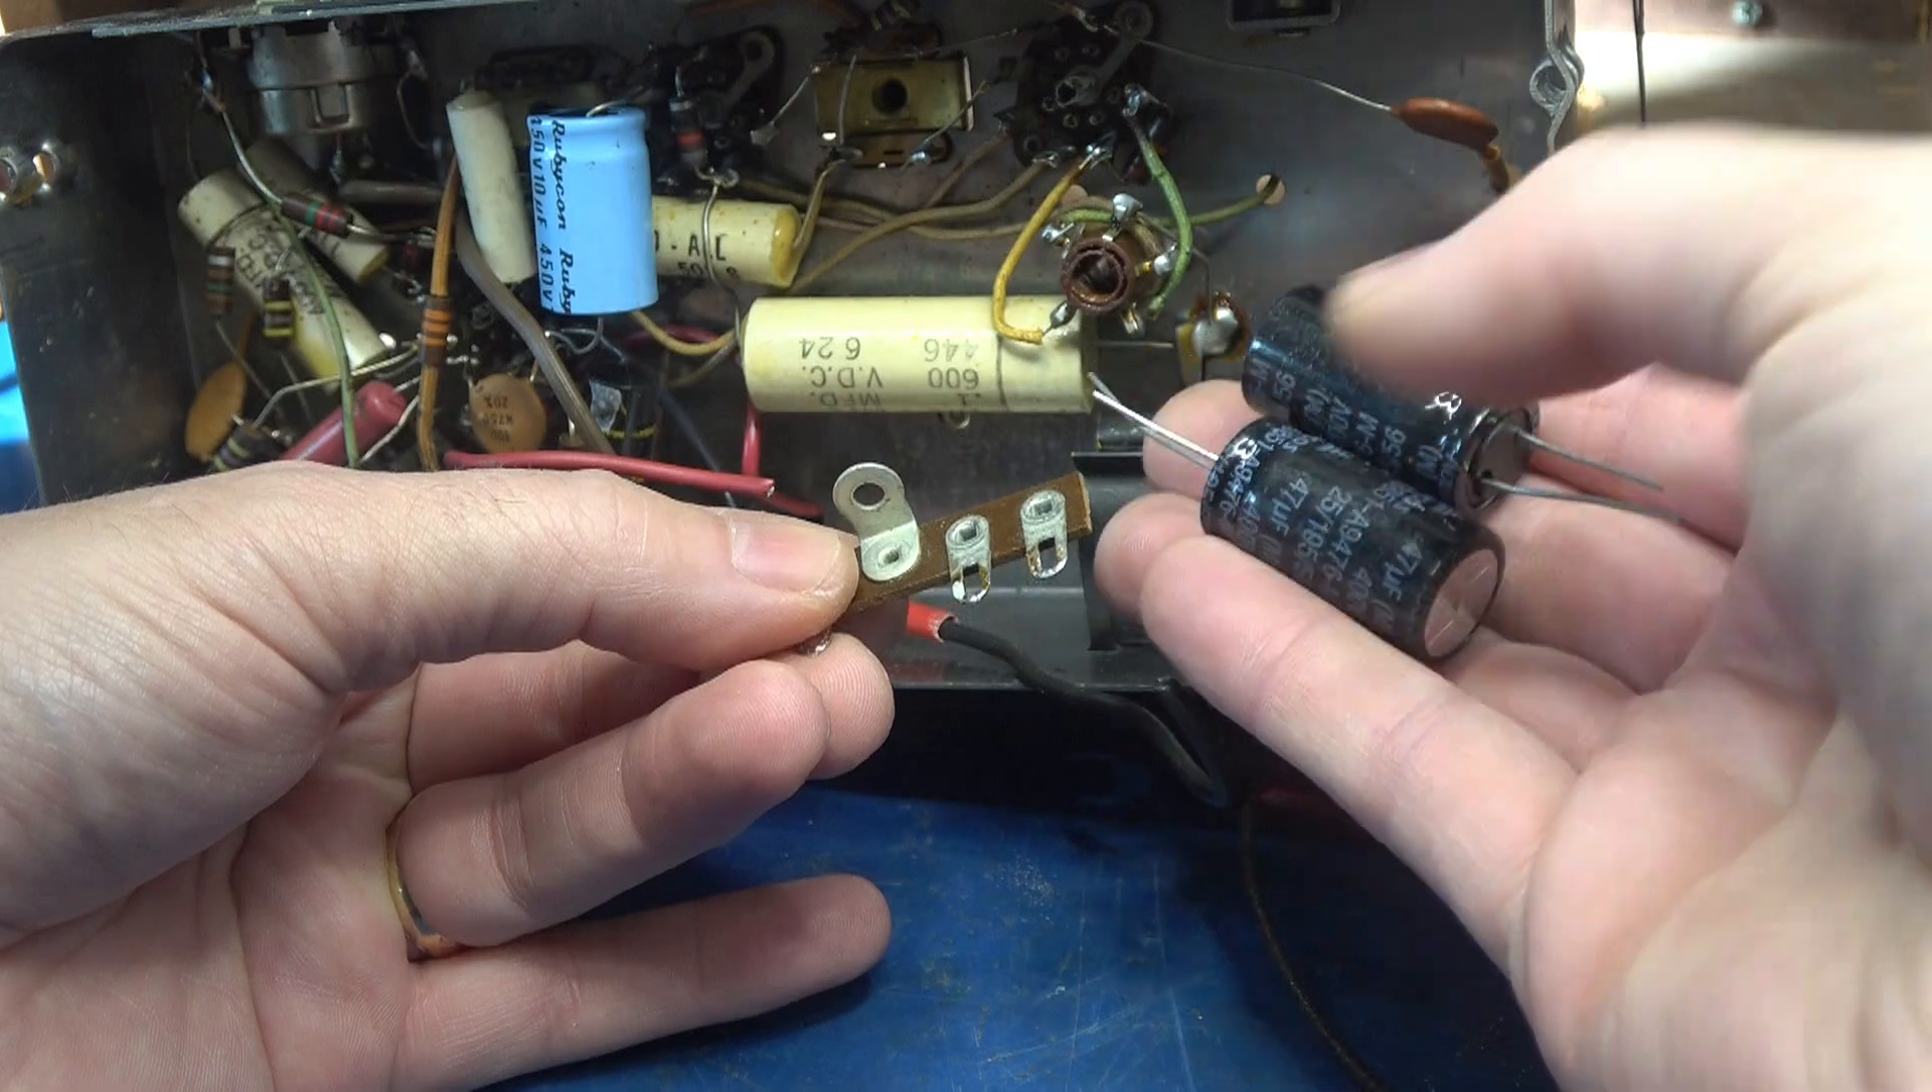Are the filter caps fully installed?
No.